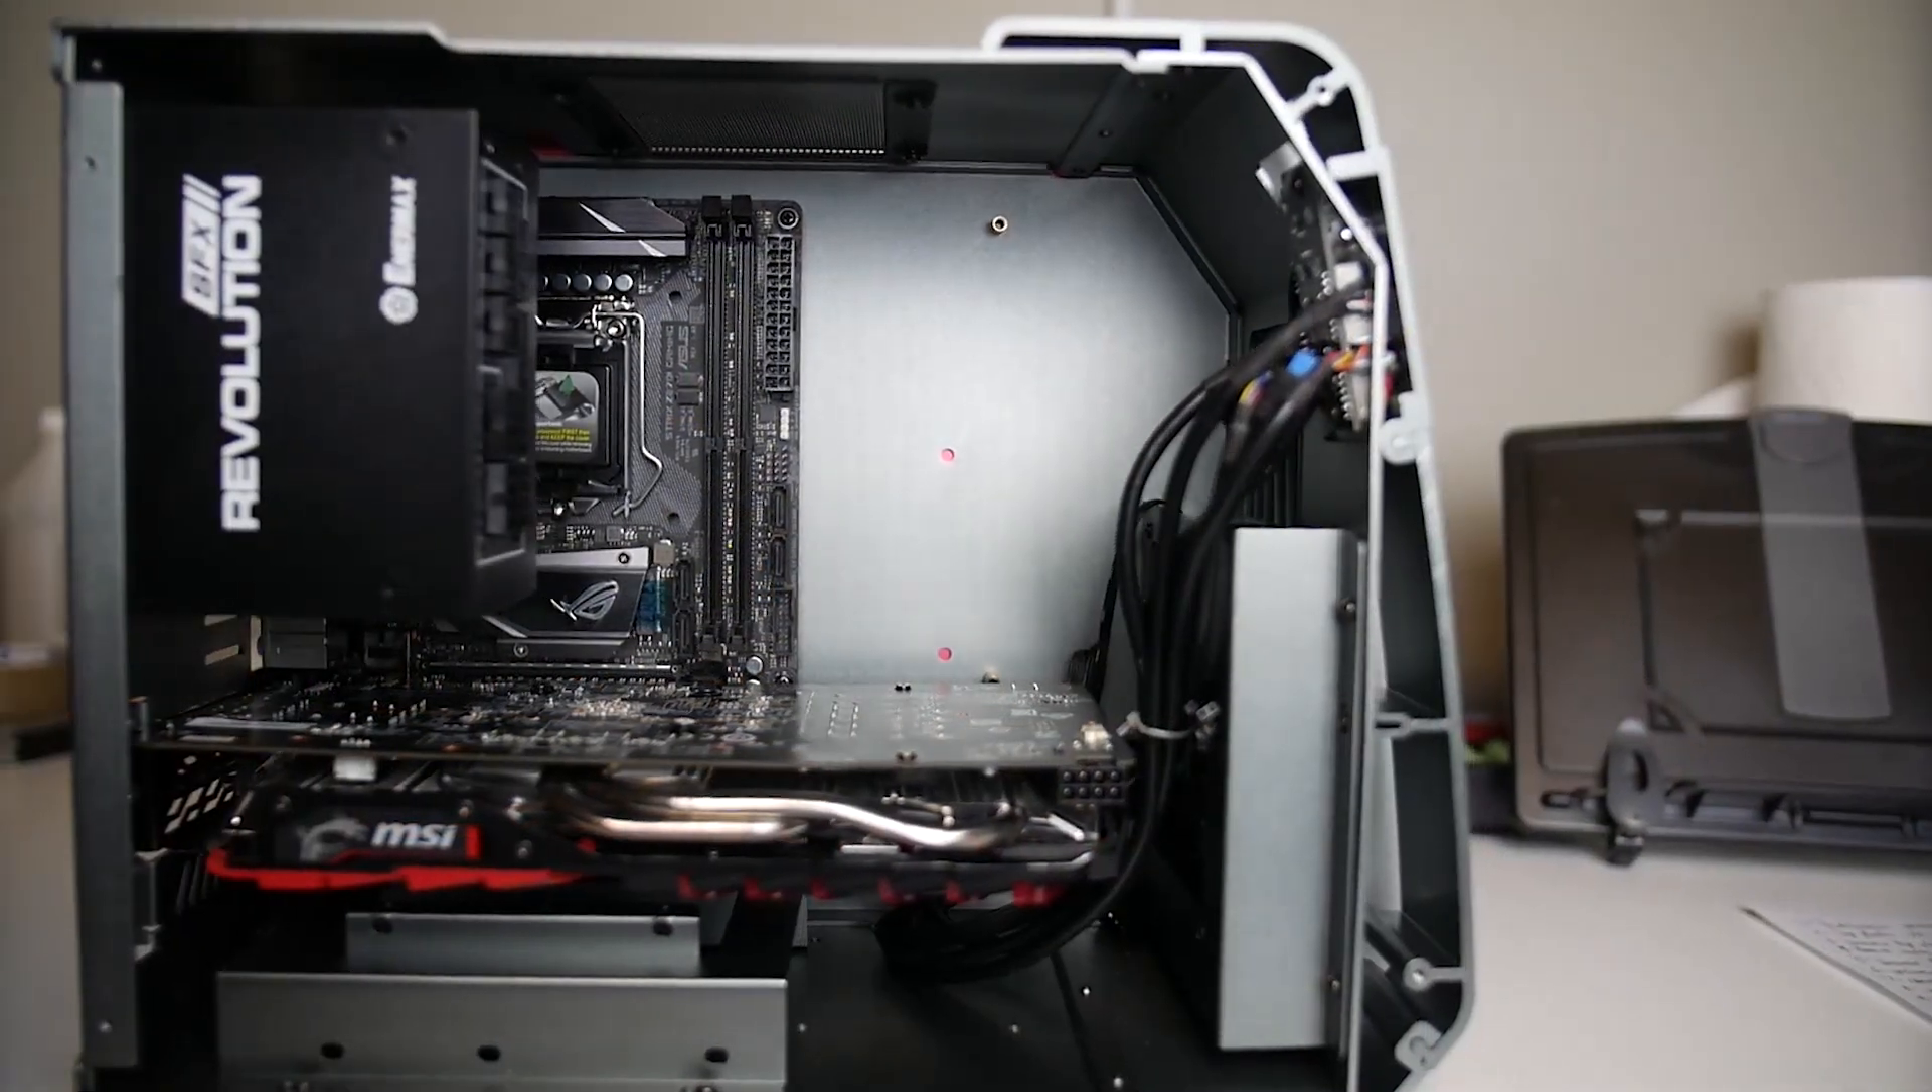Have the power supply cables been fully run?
No.